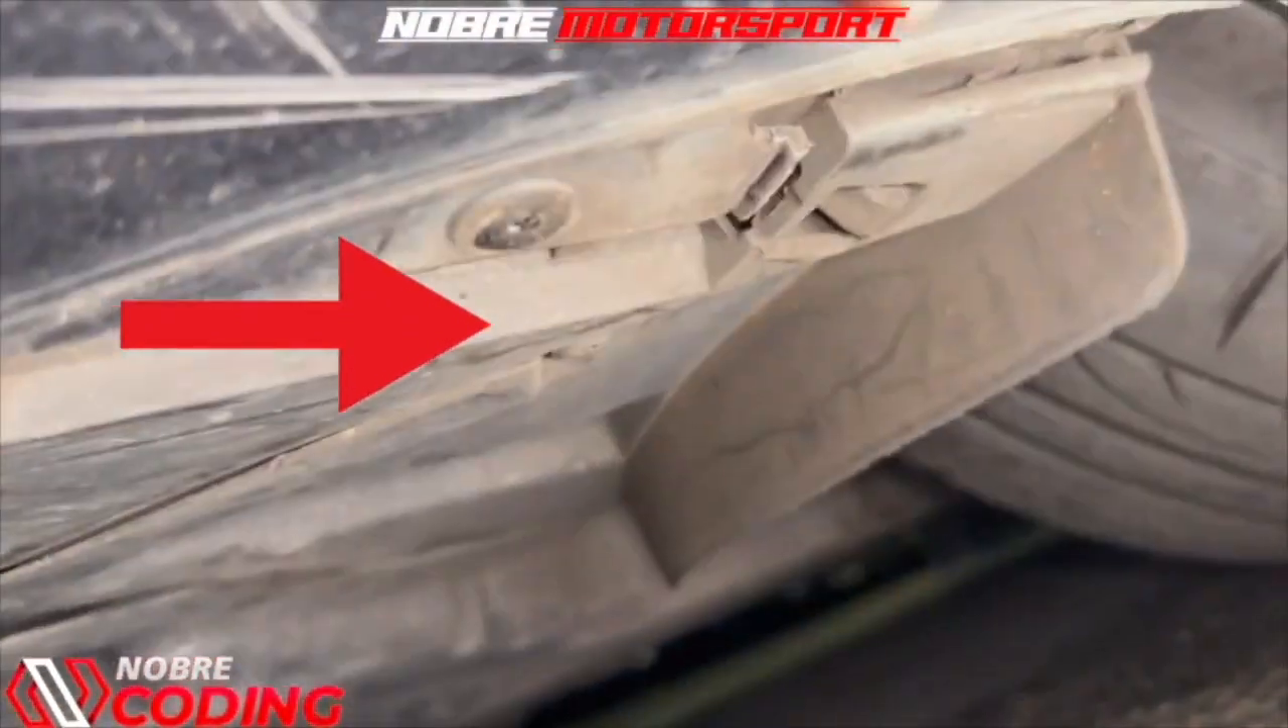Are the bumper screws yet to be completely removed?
Yes.